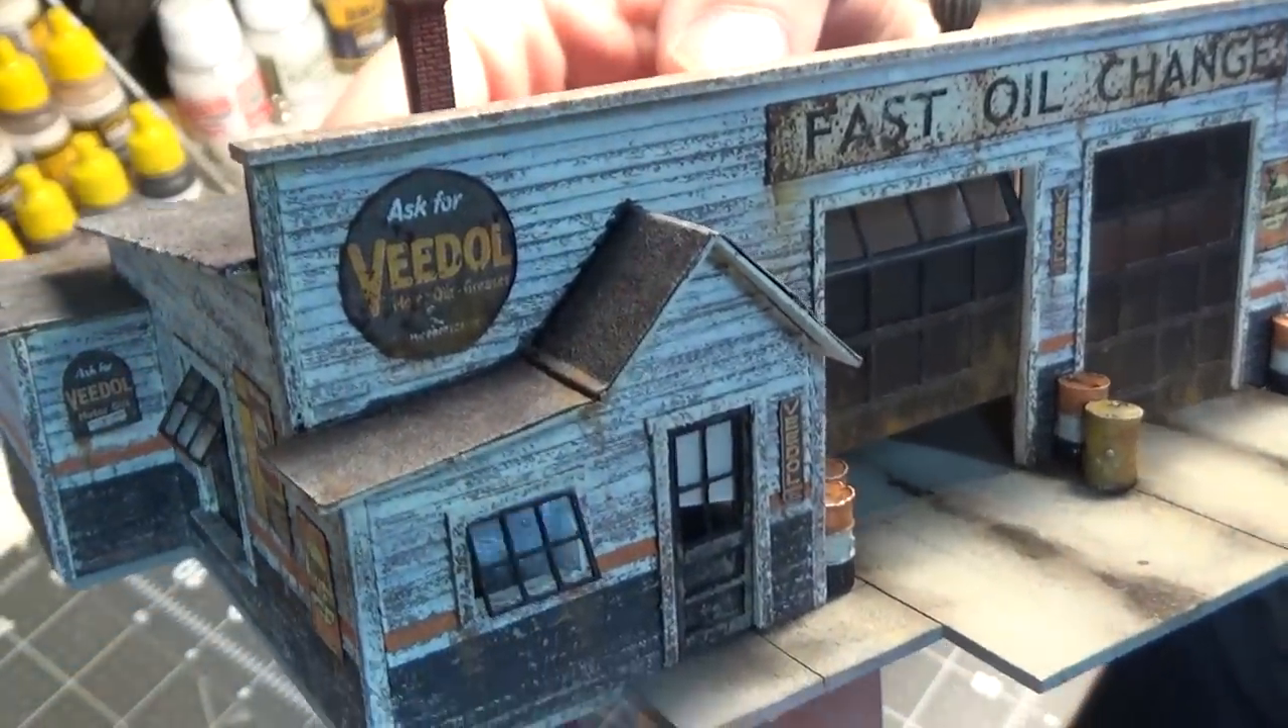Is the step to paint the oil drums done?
Yes.